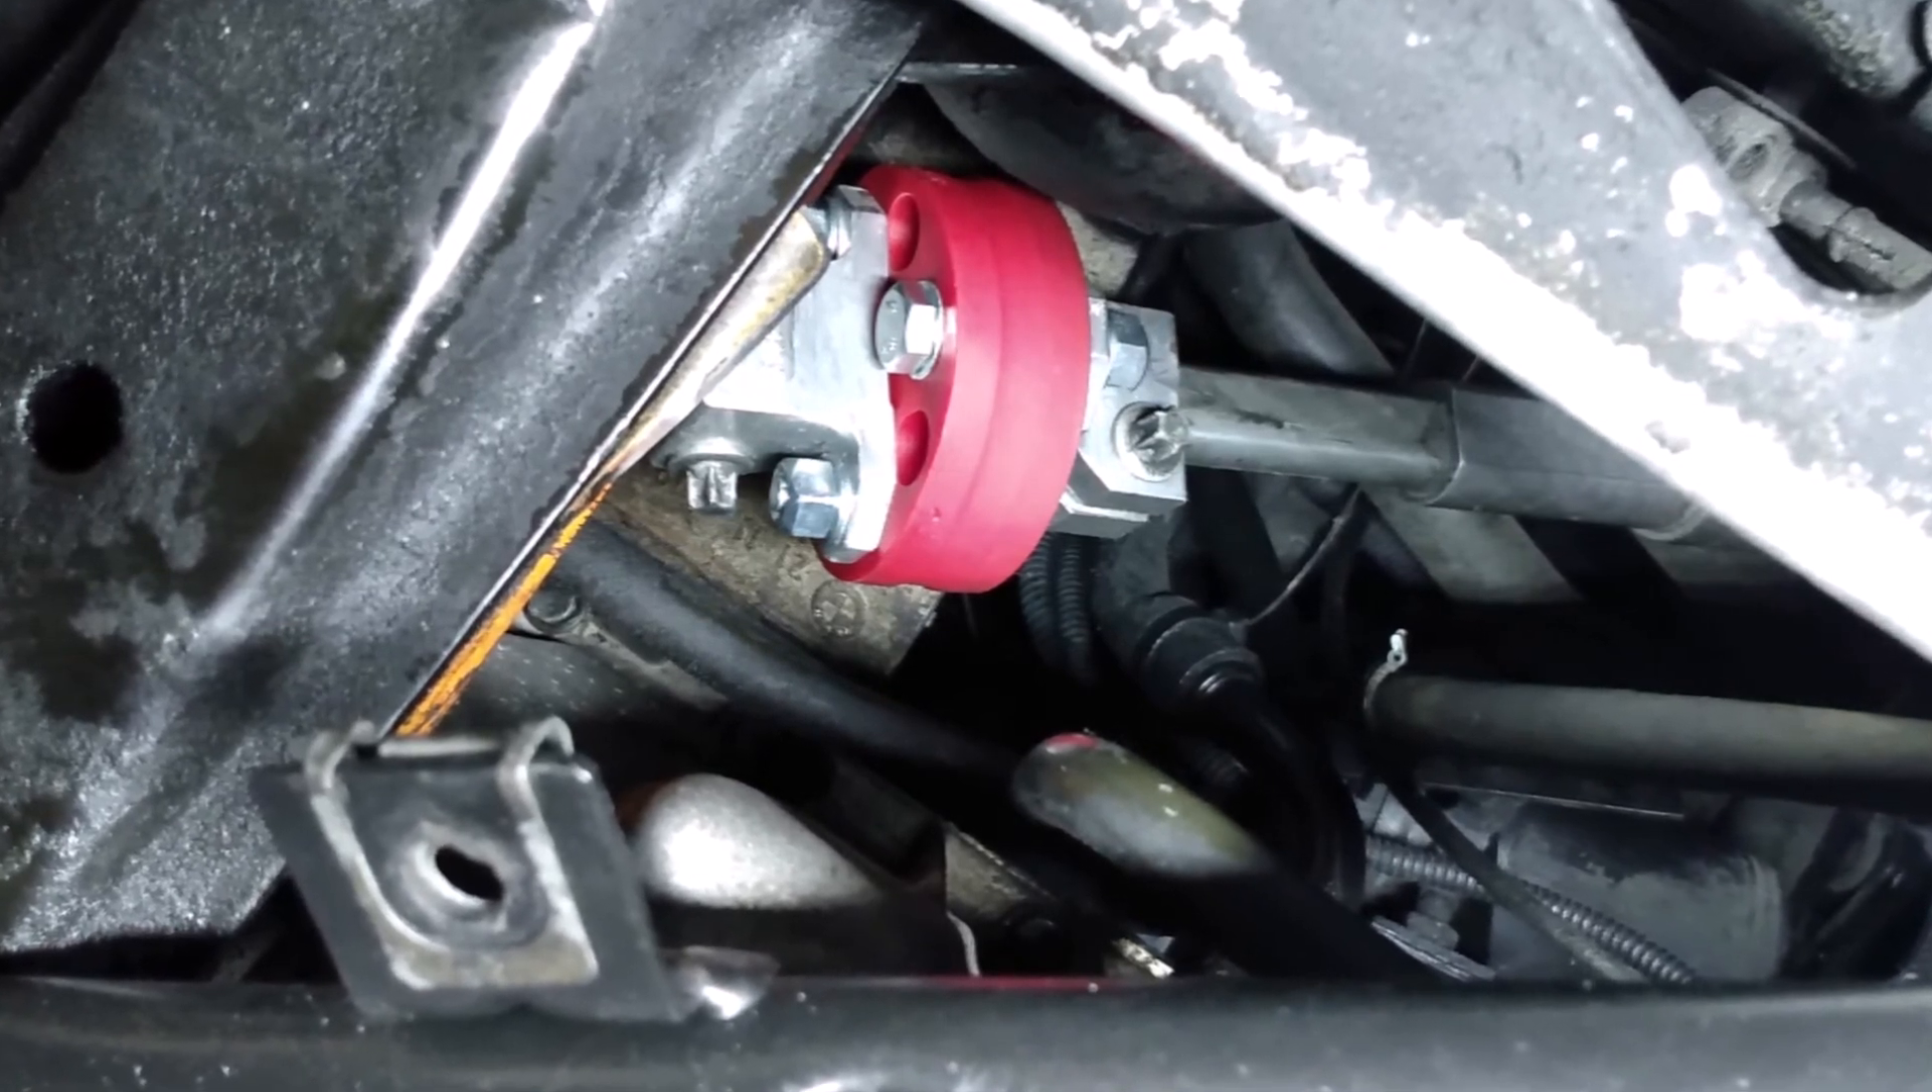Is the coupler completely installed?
Yes.